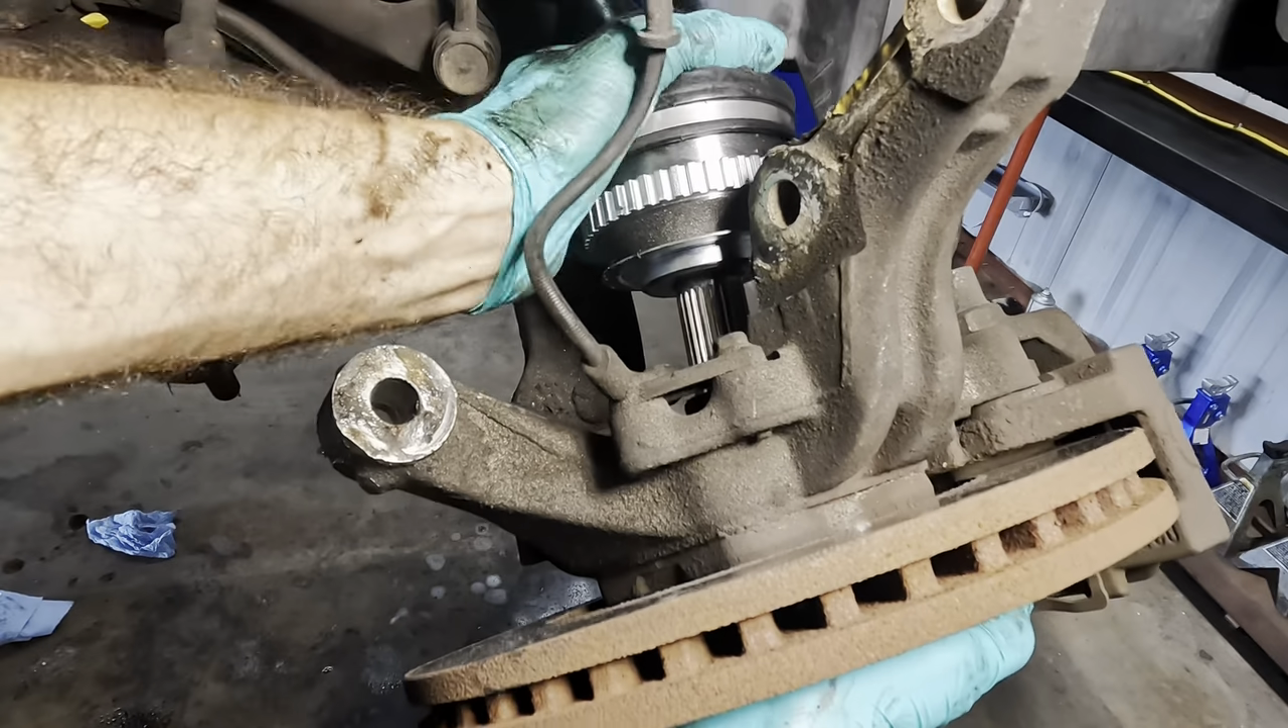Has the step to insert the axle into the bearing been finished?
No.